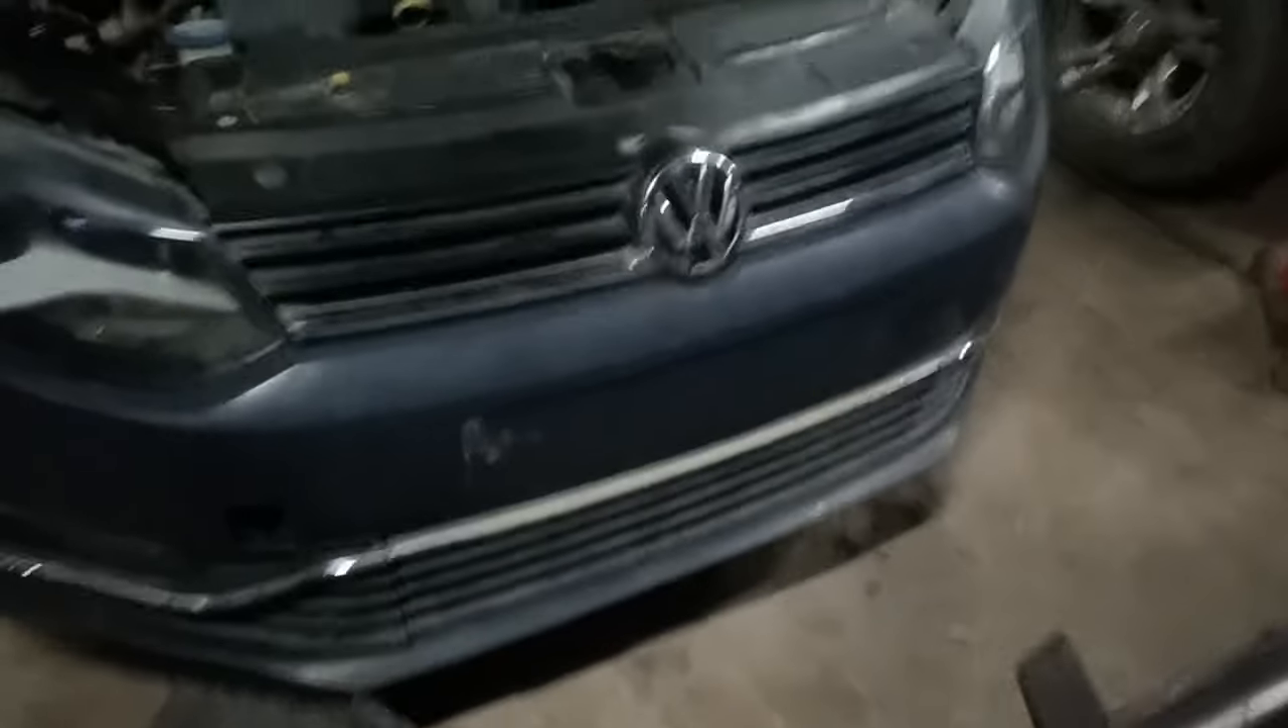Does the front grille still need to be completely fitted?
No.